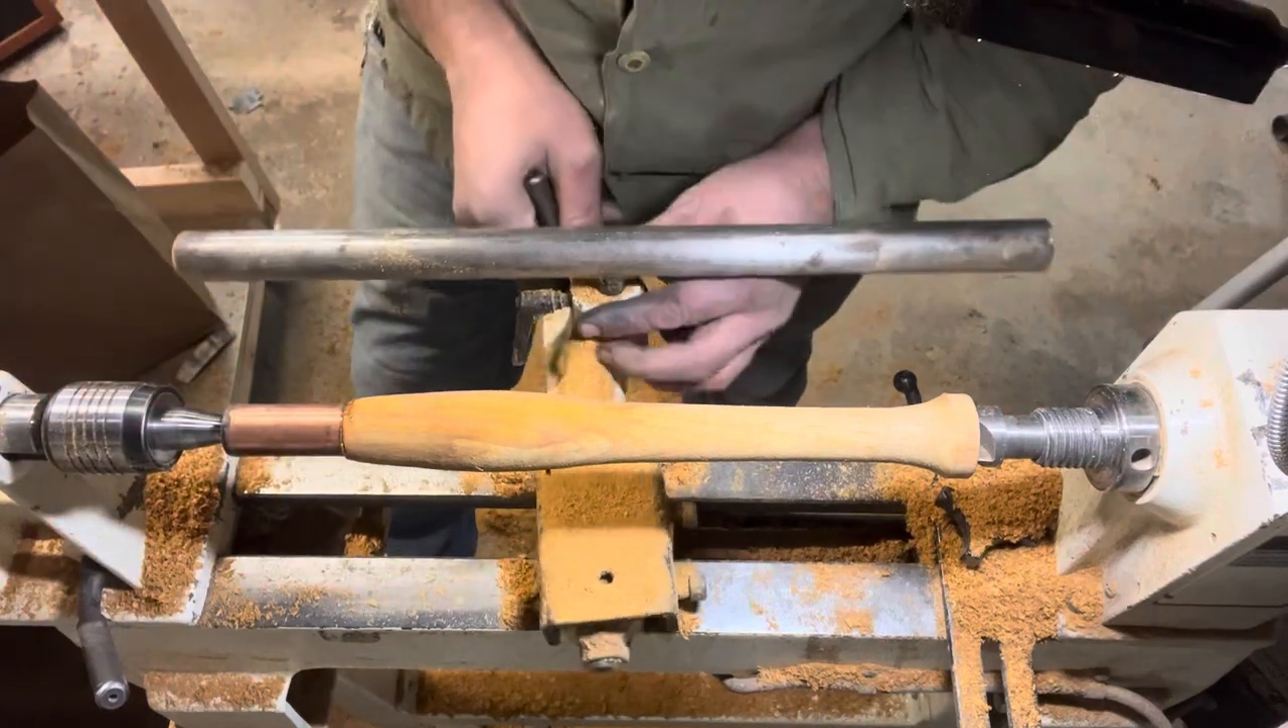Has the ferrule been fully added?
Yes.